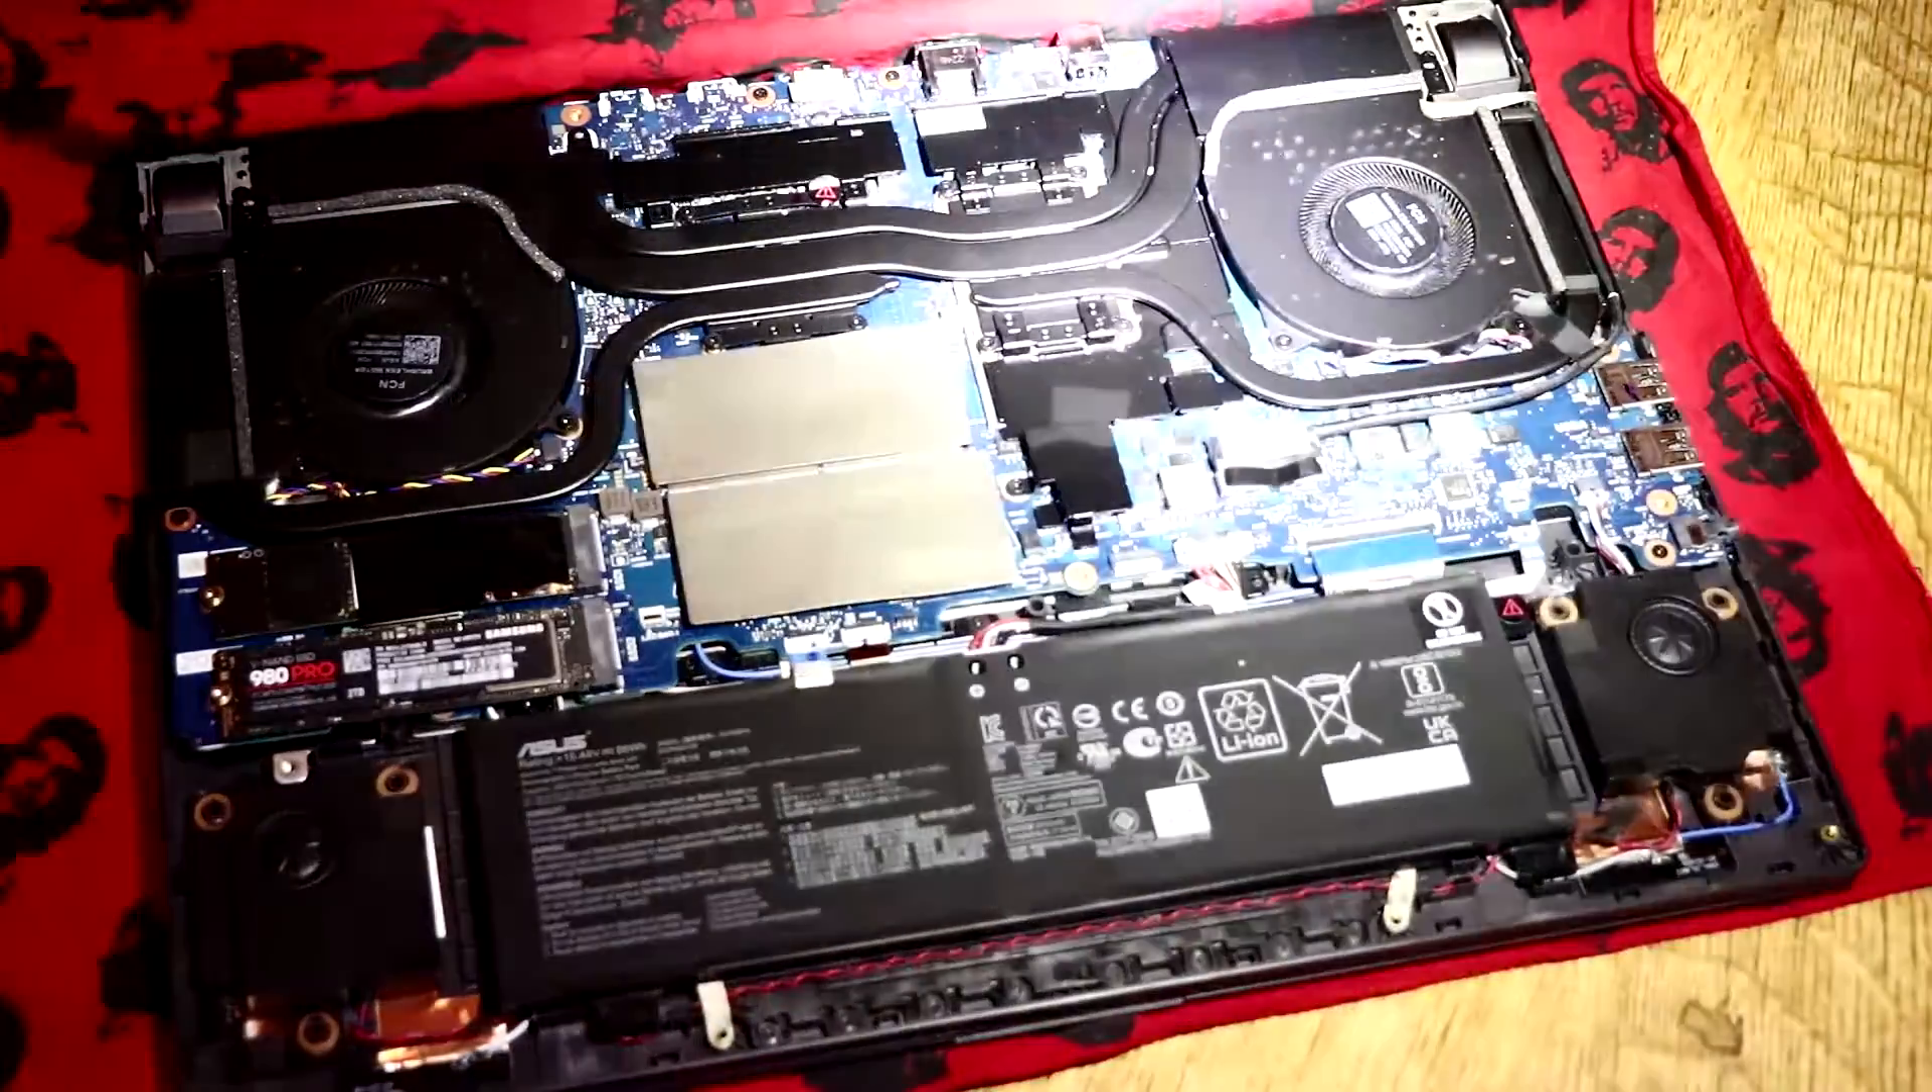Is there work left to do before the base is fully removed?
No.